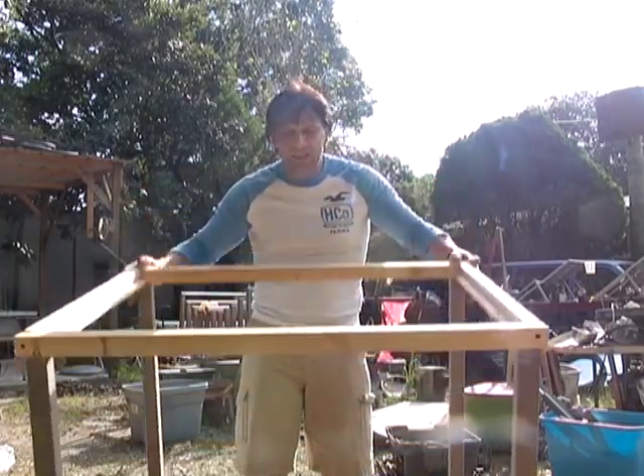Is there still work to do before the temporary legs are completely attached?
No.